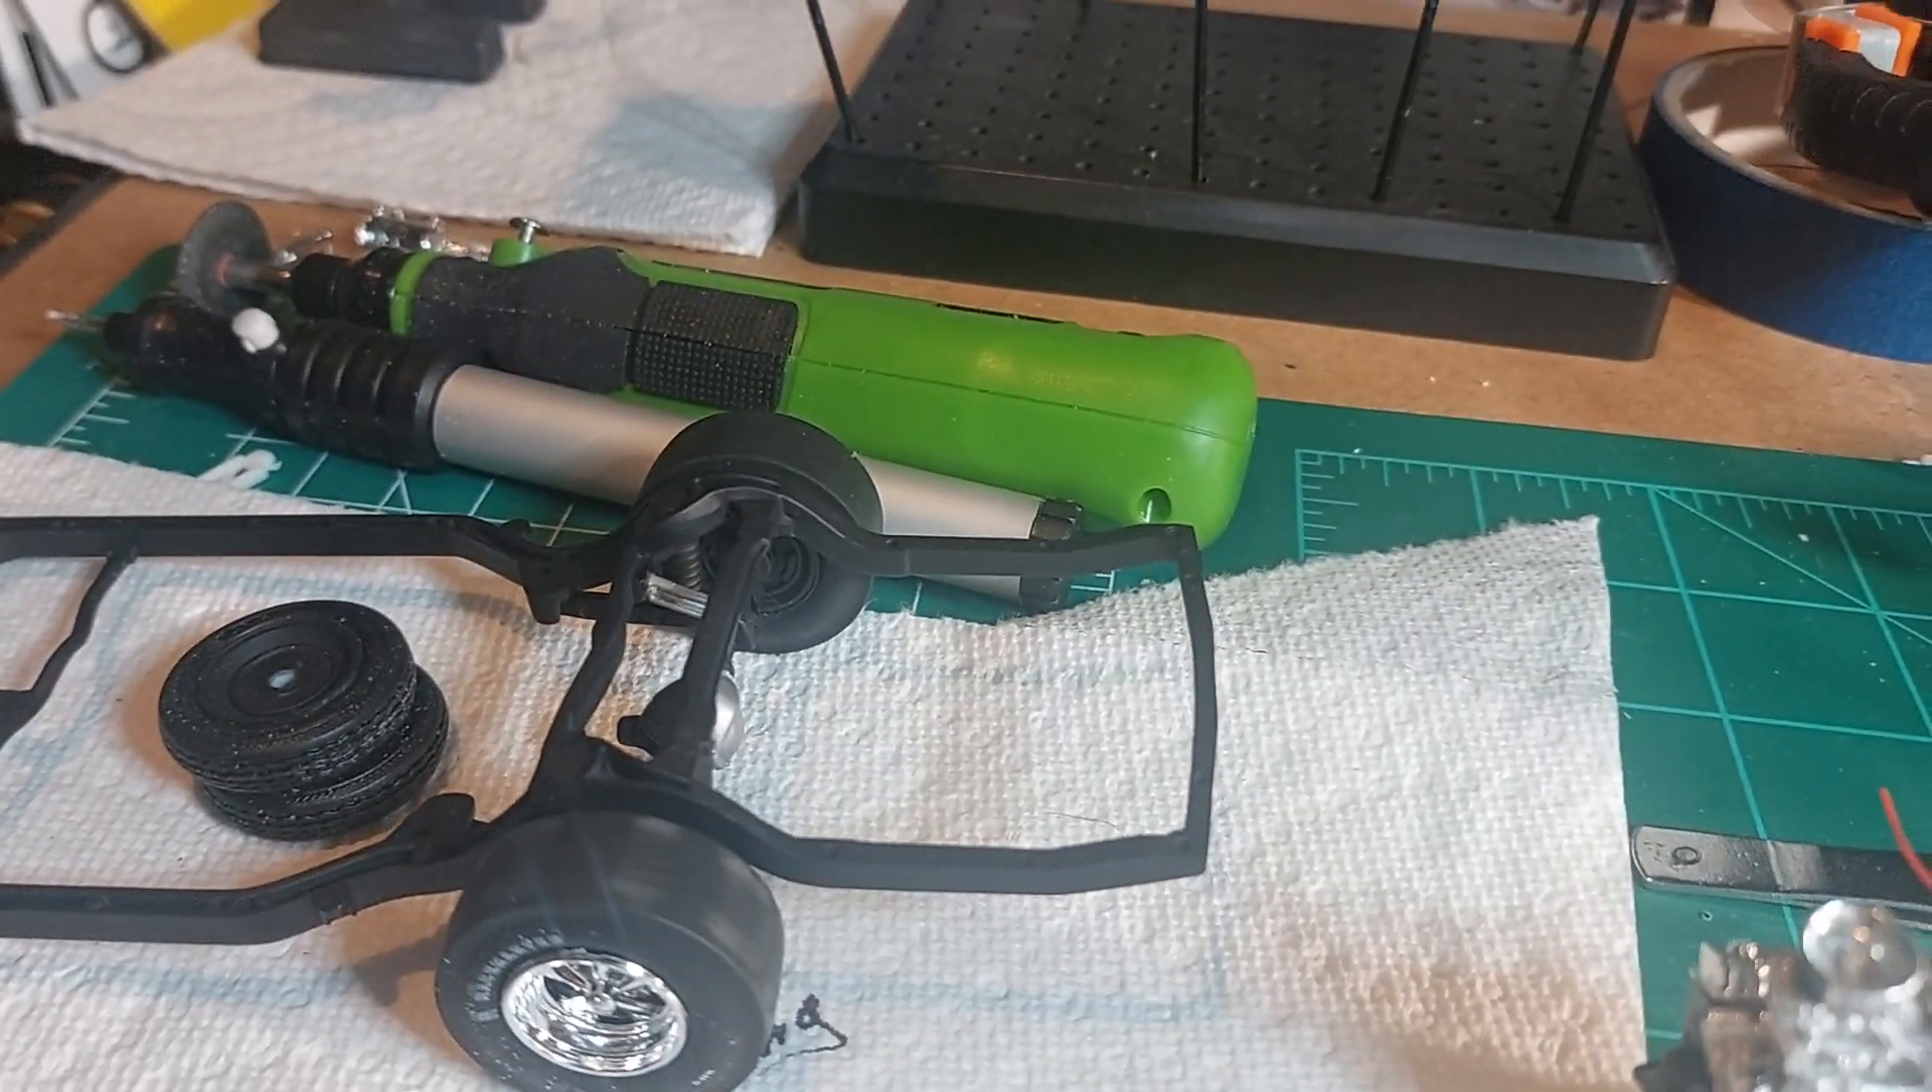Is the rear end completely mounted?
Yes.